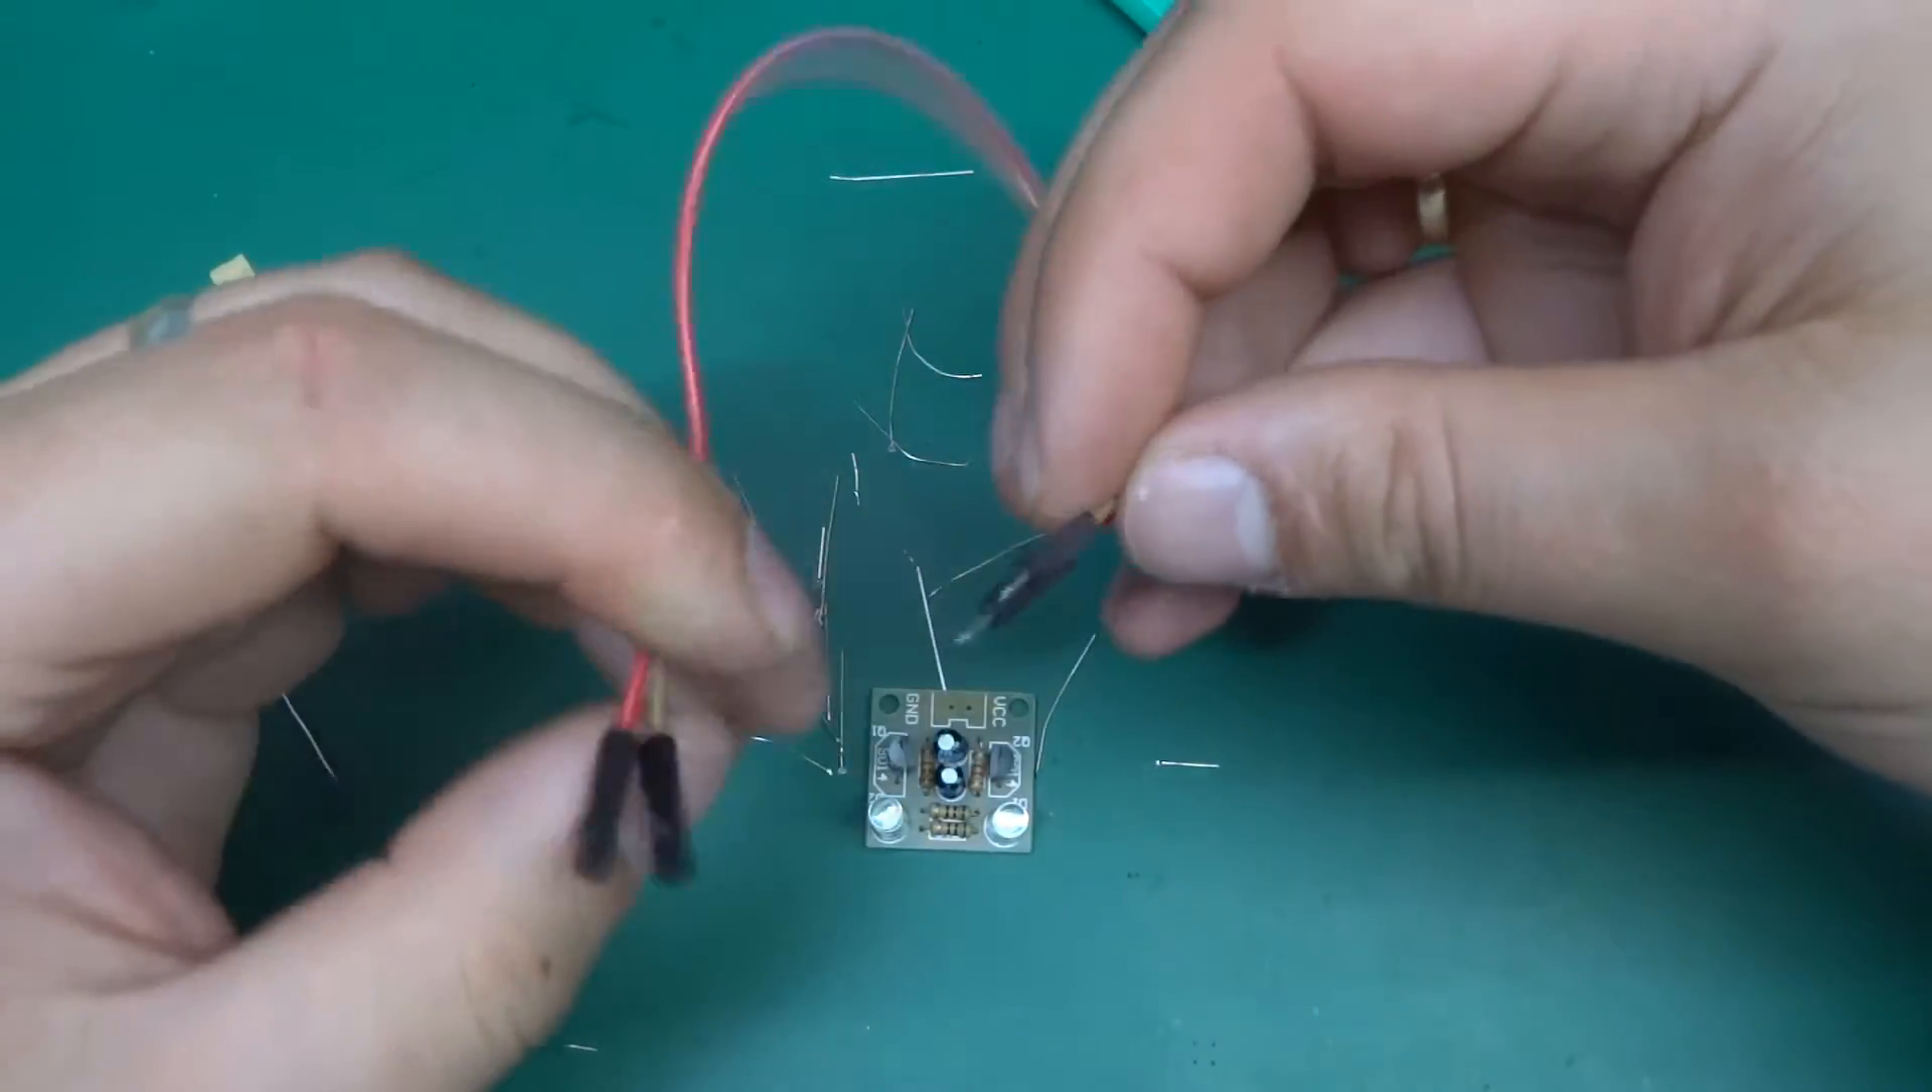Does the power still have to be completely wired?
Yes.